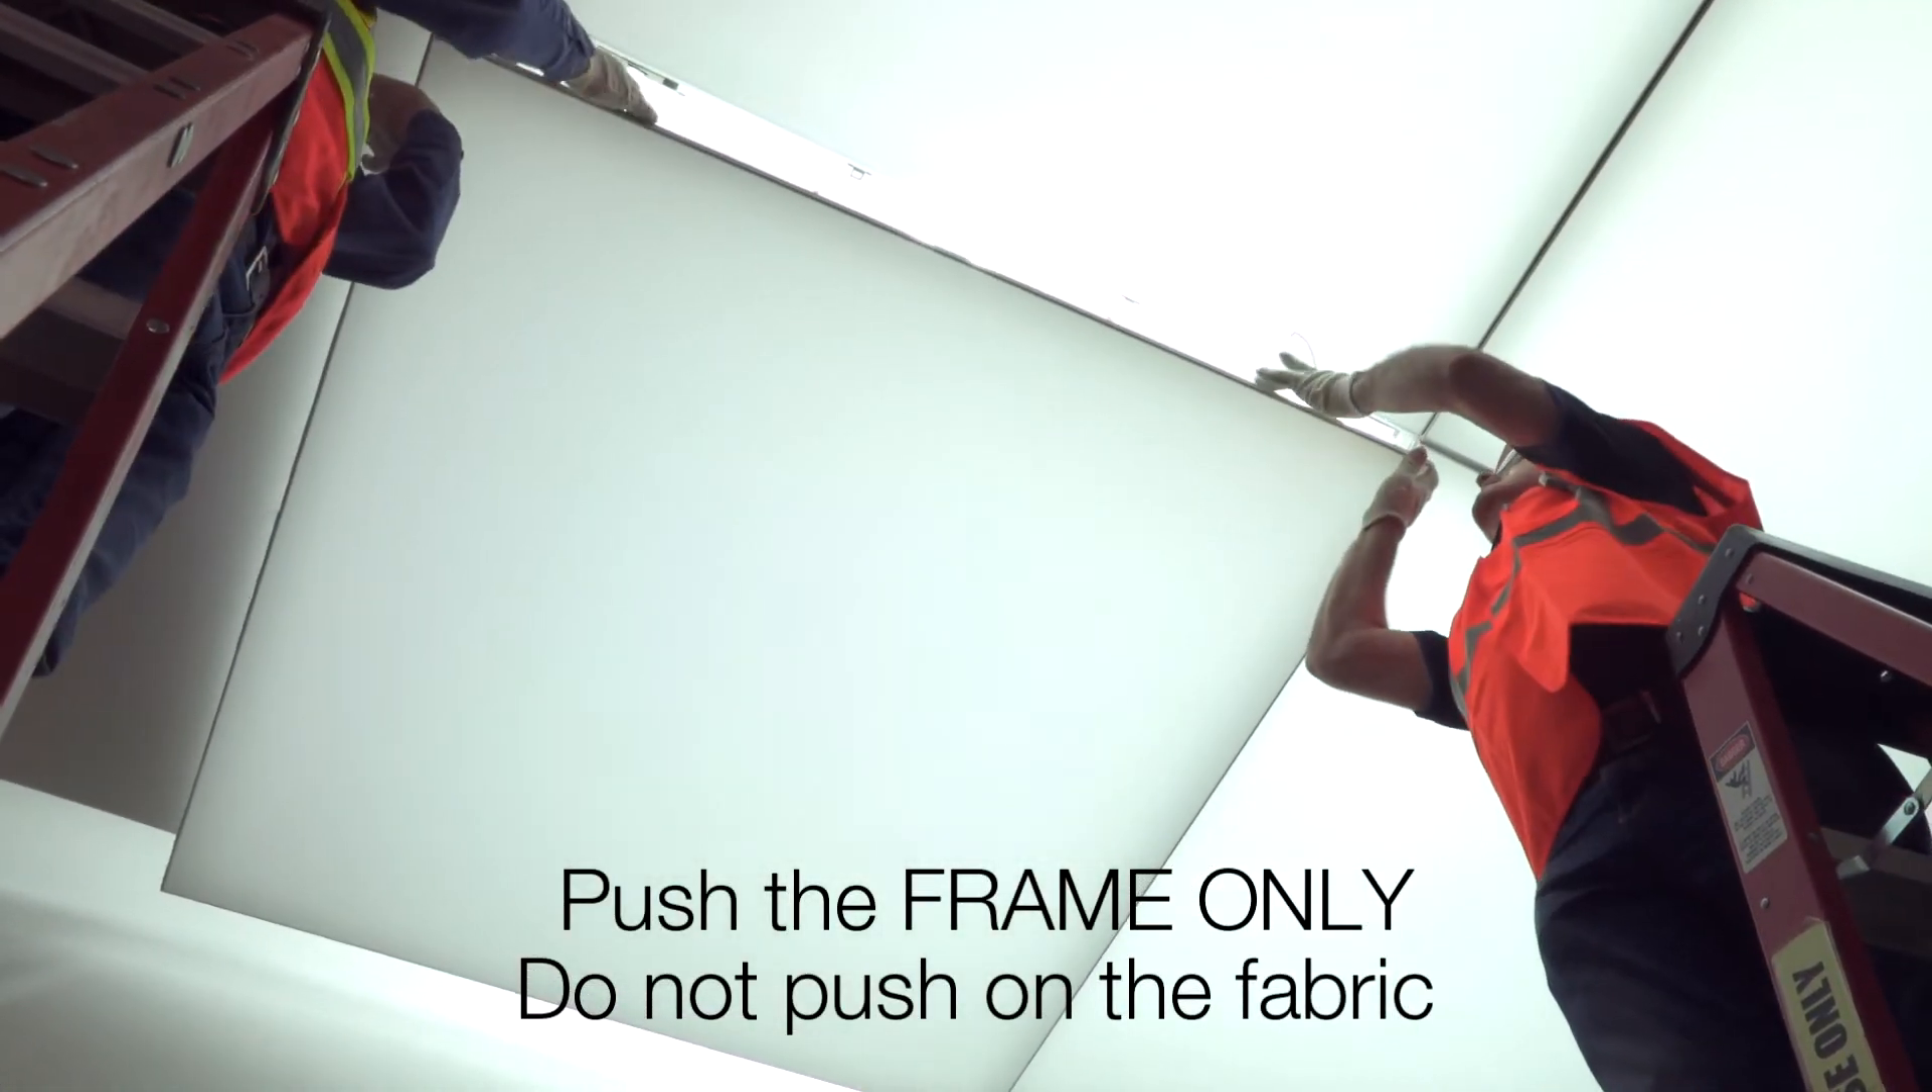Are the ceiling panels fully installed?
No.